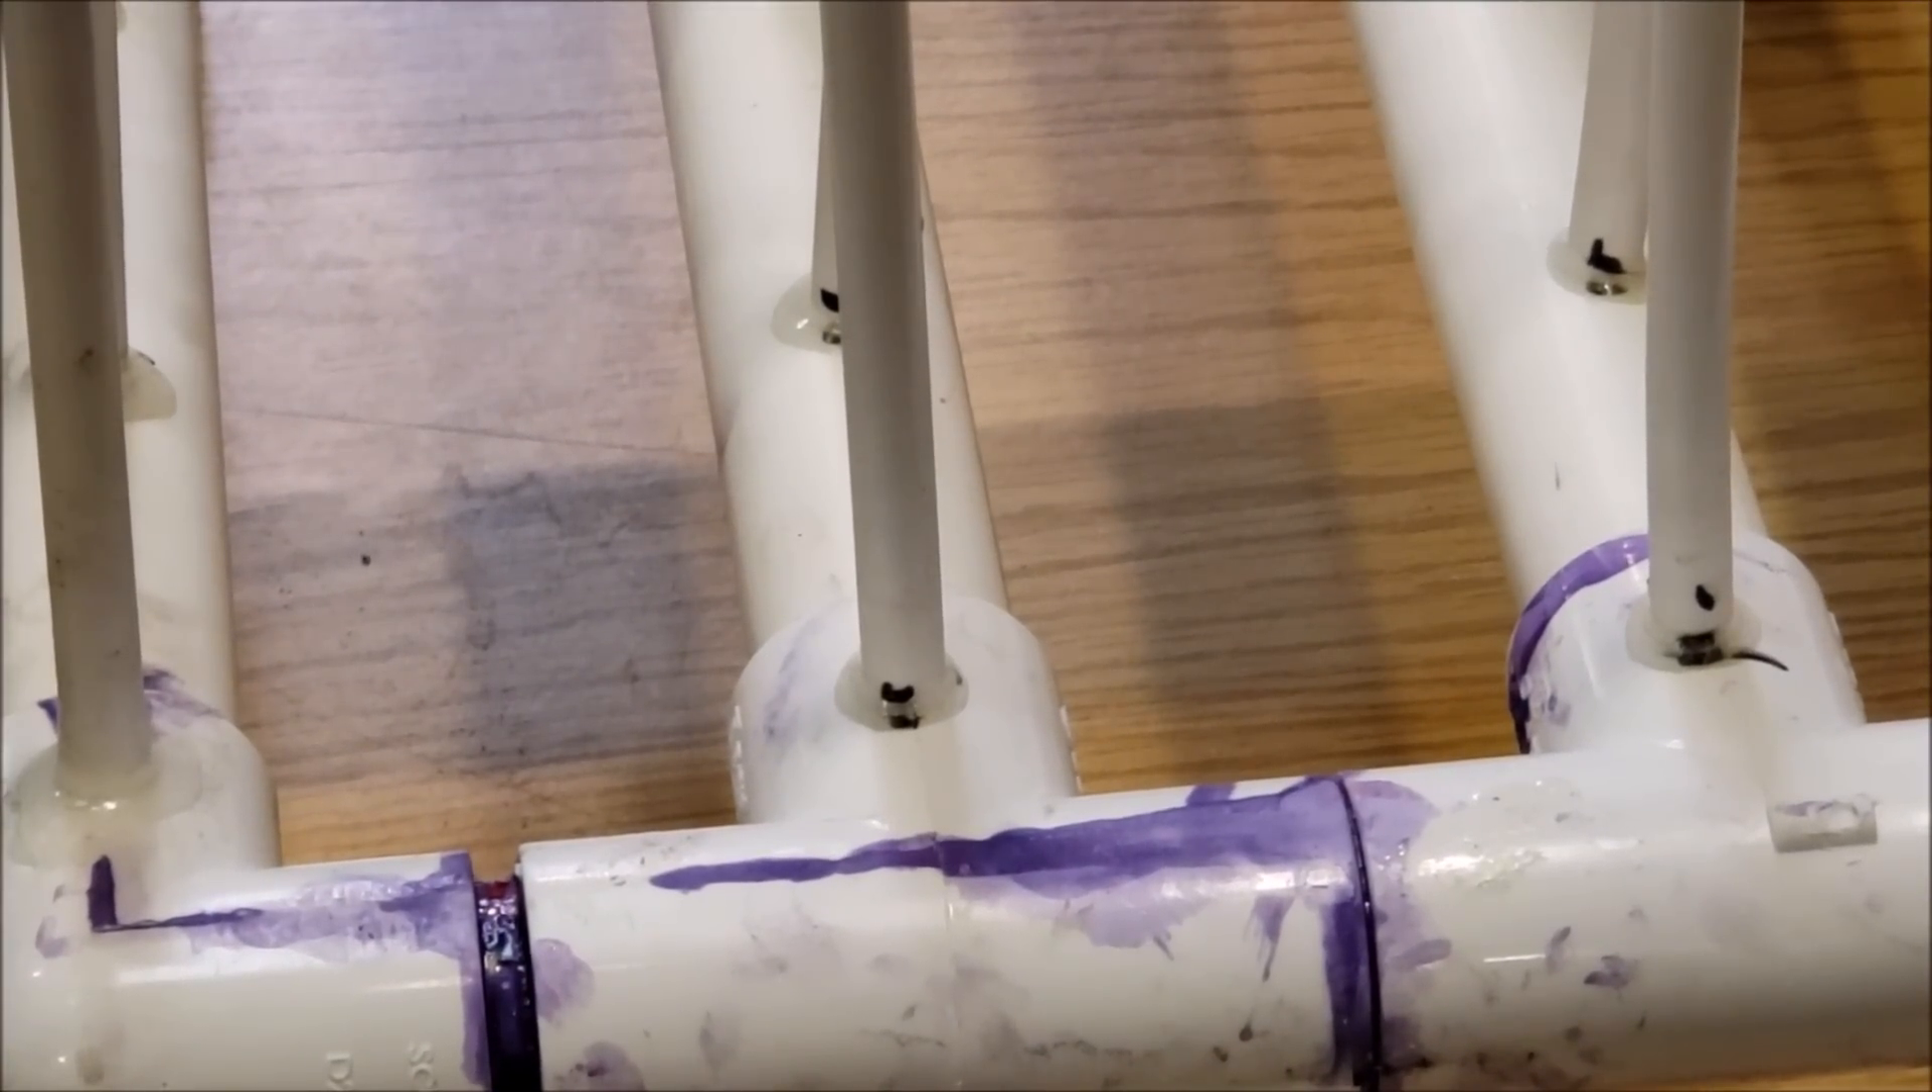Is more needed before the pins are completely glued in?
No.